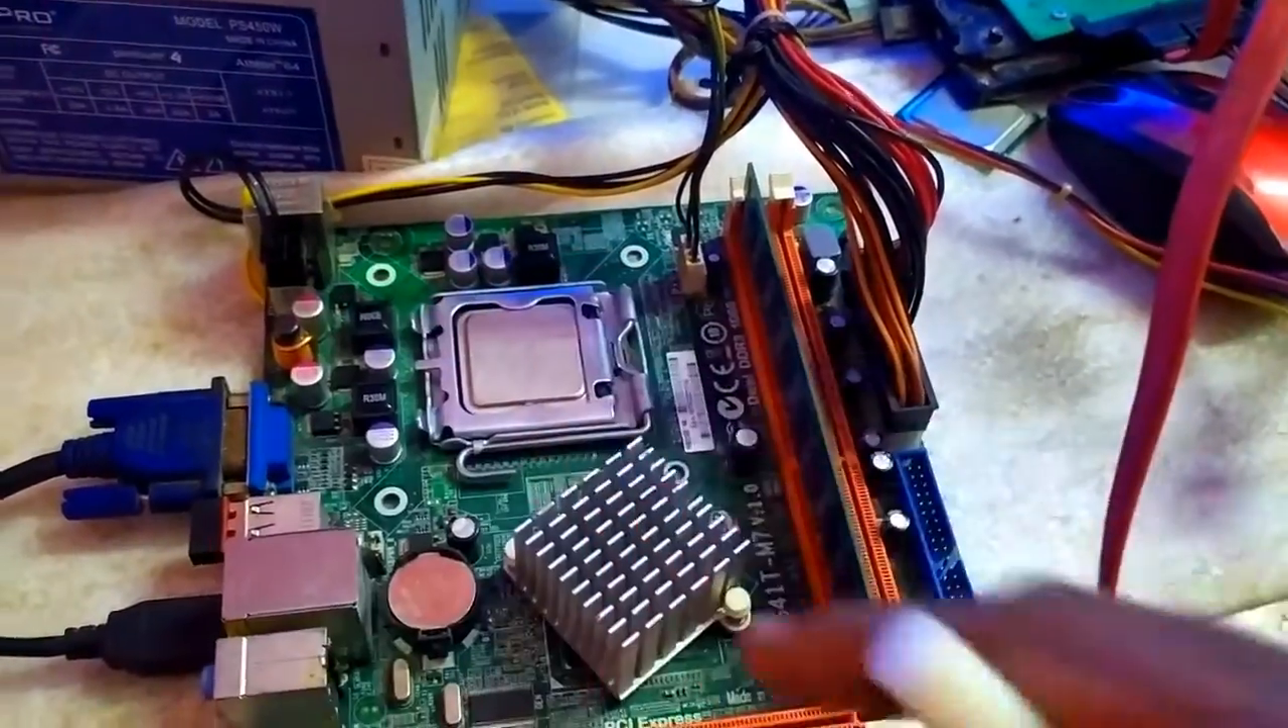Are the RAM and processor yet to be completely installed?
No.